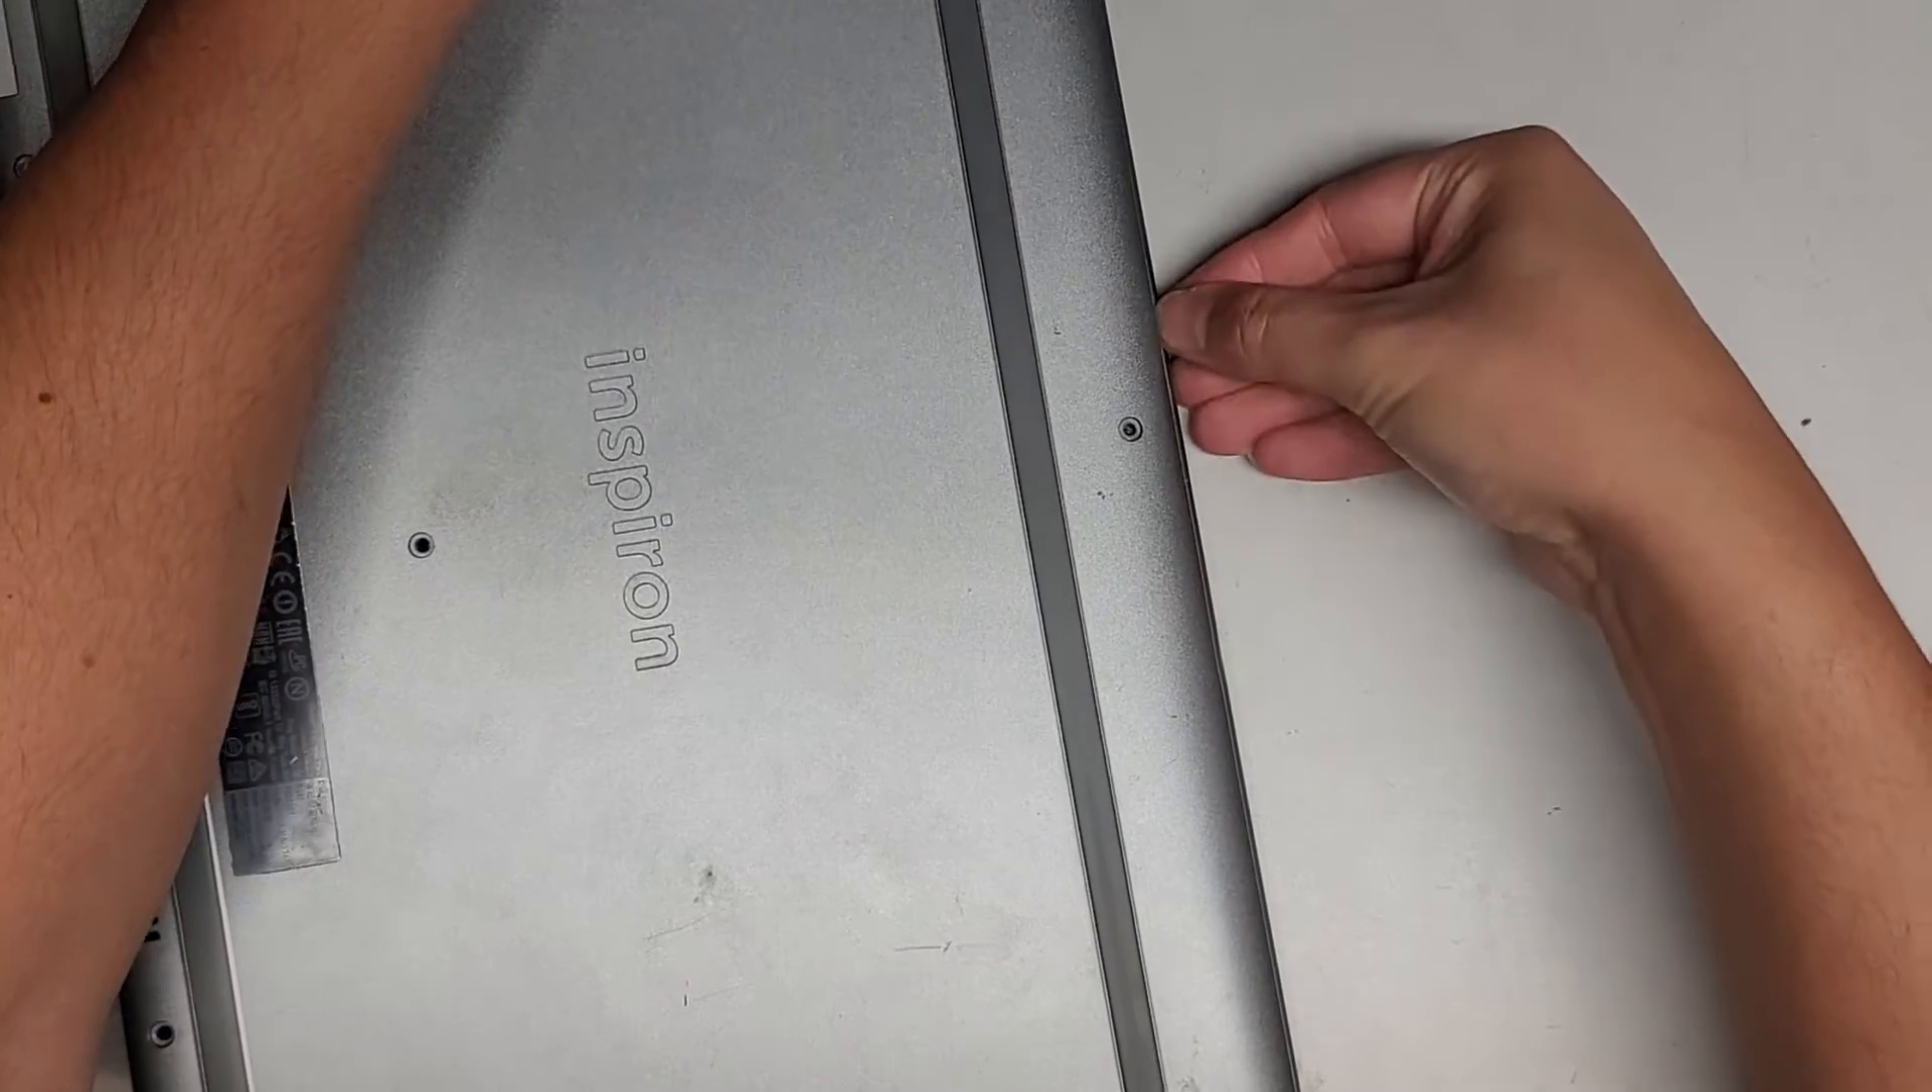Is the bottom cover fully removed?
No.